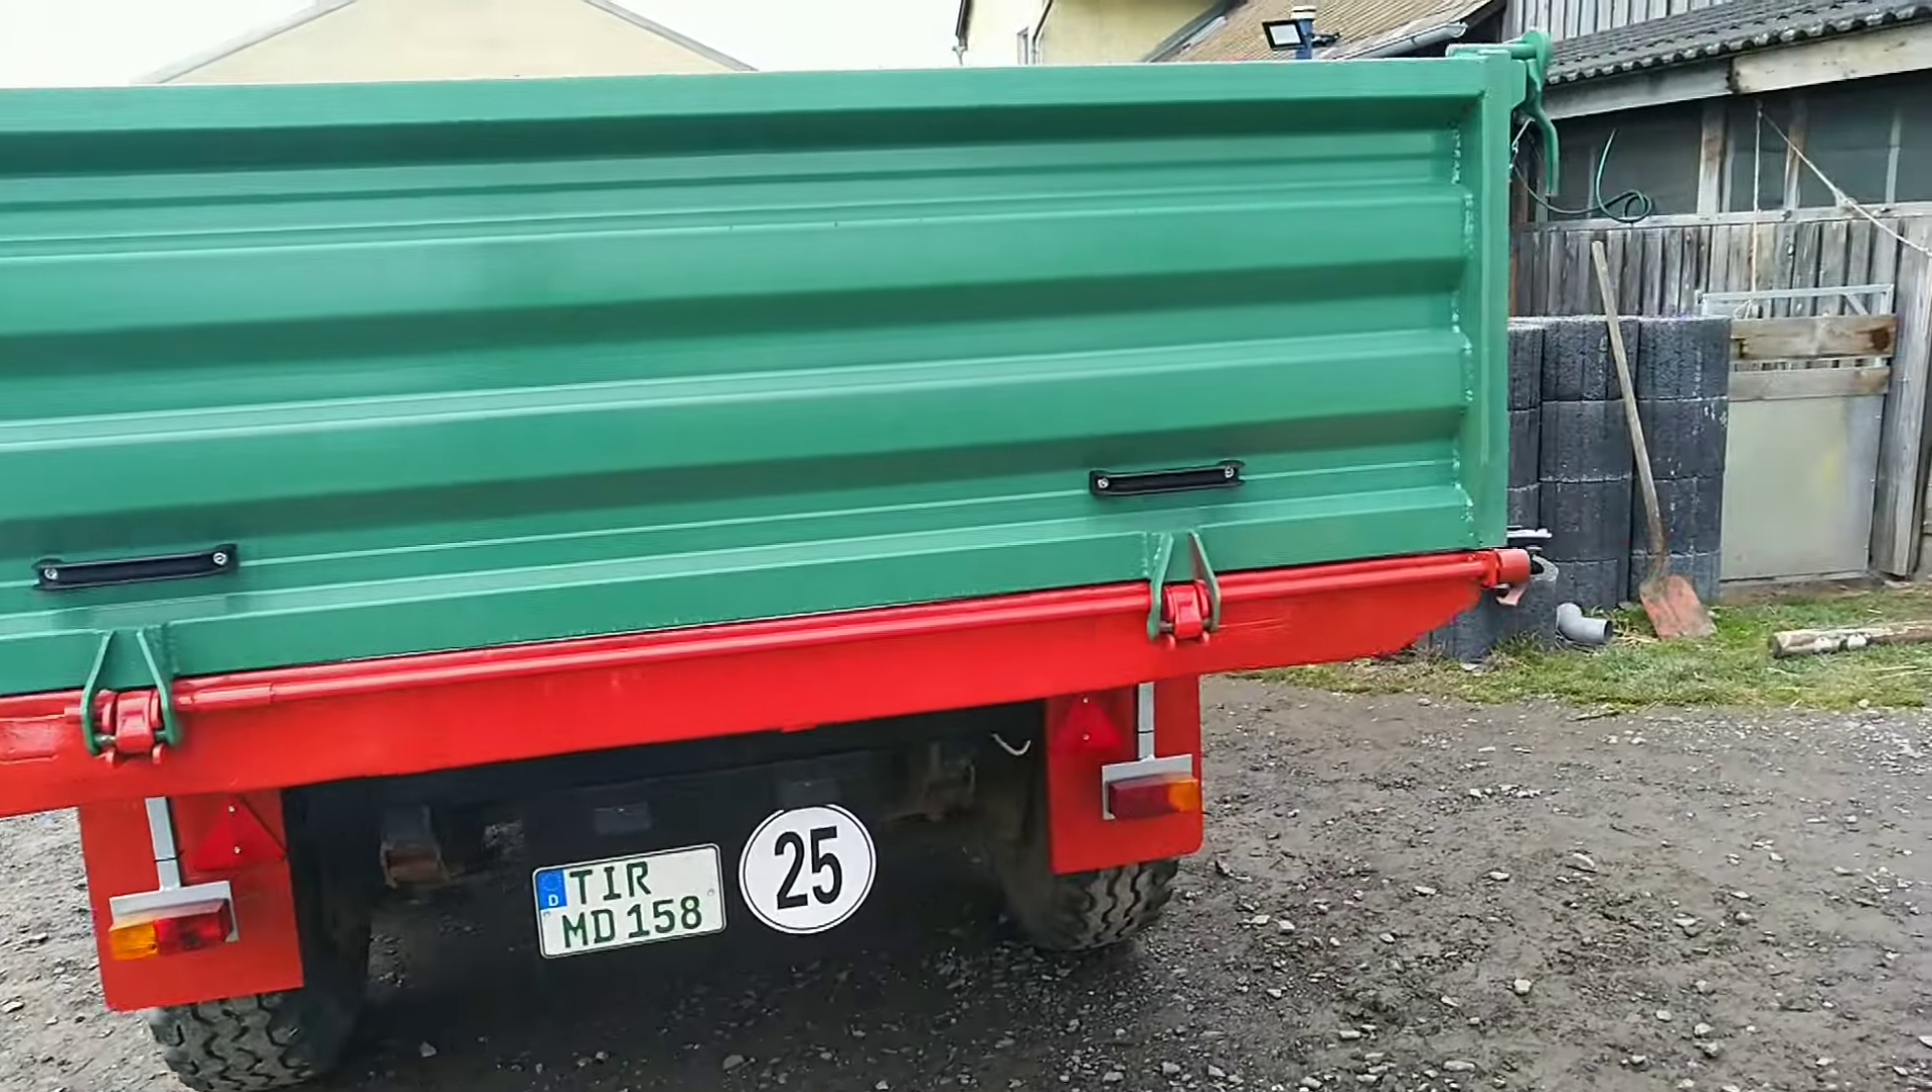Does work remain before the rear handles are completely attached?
No.